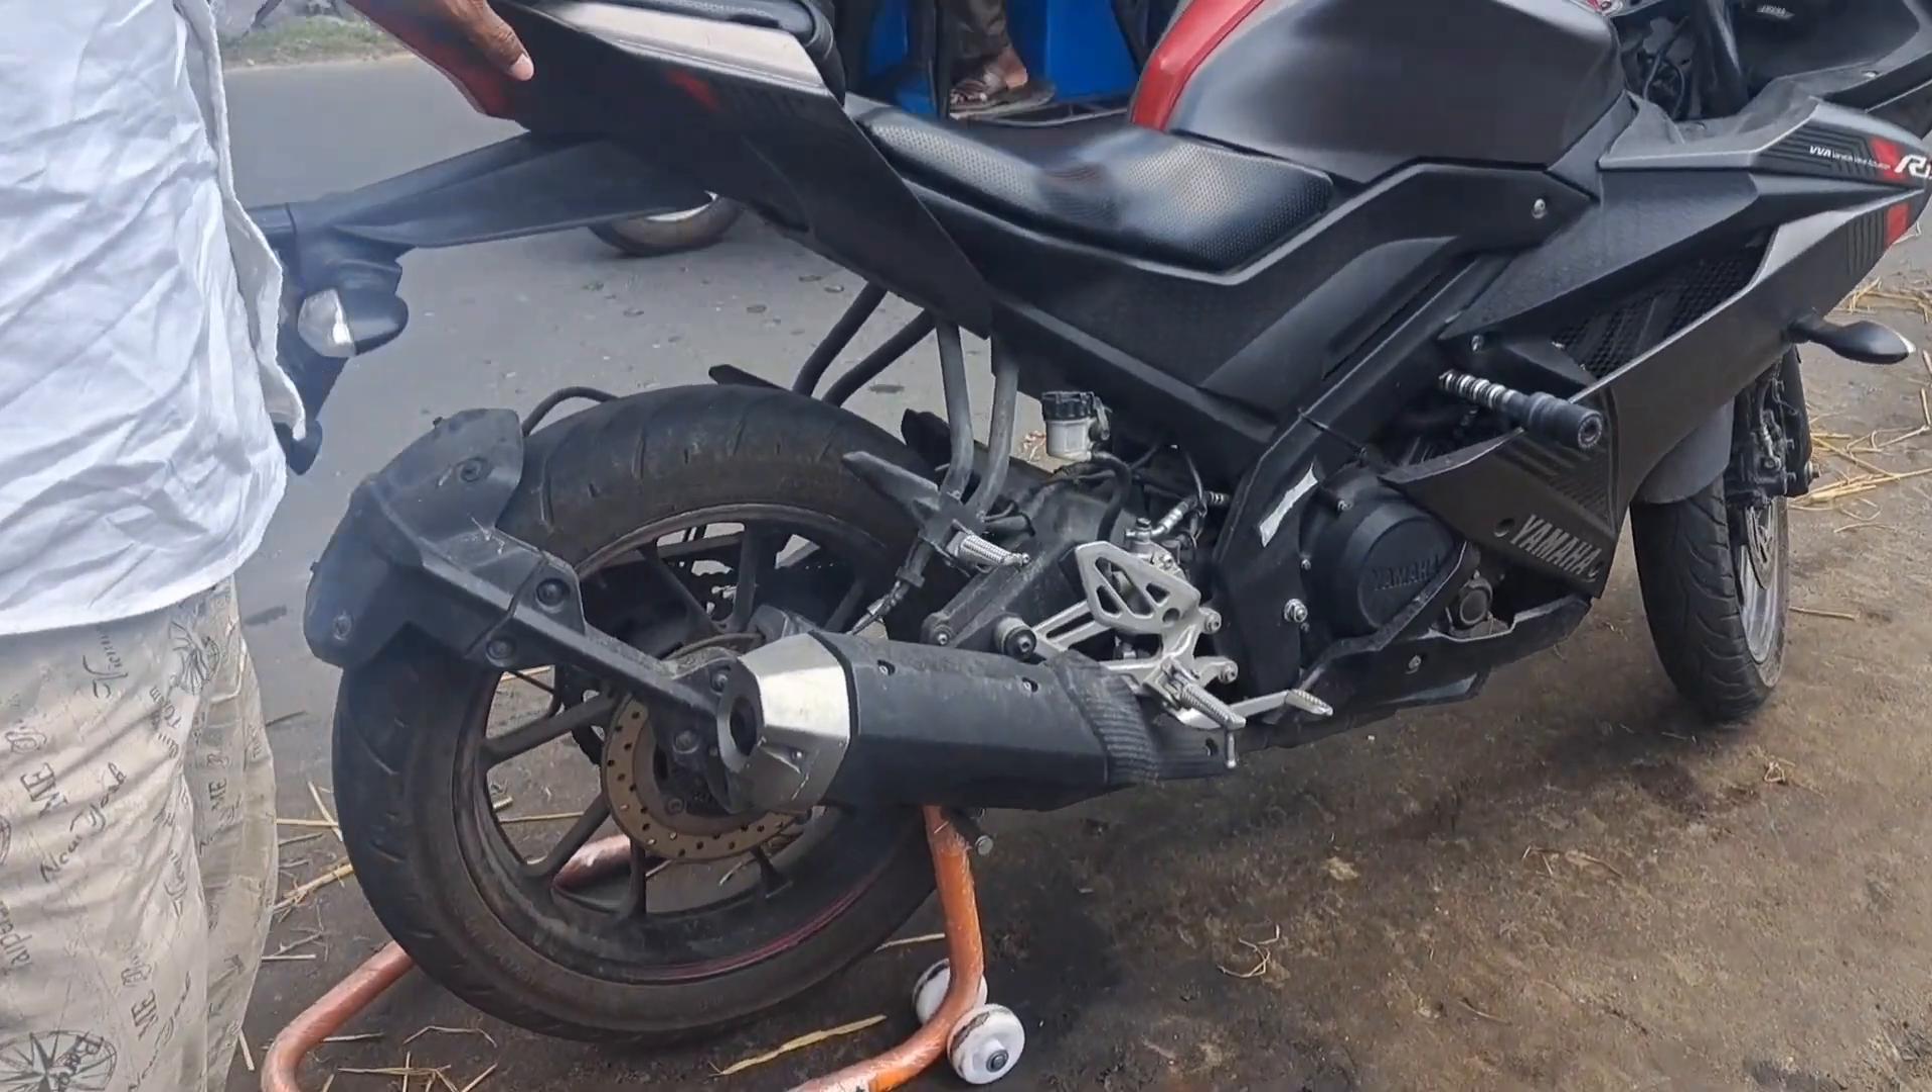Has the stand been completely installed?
Yes.